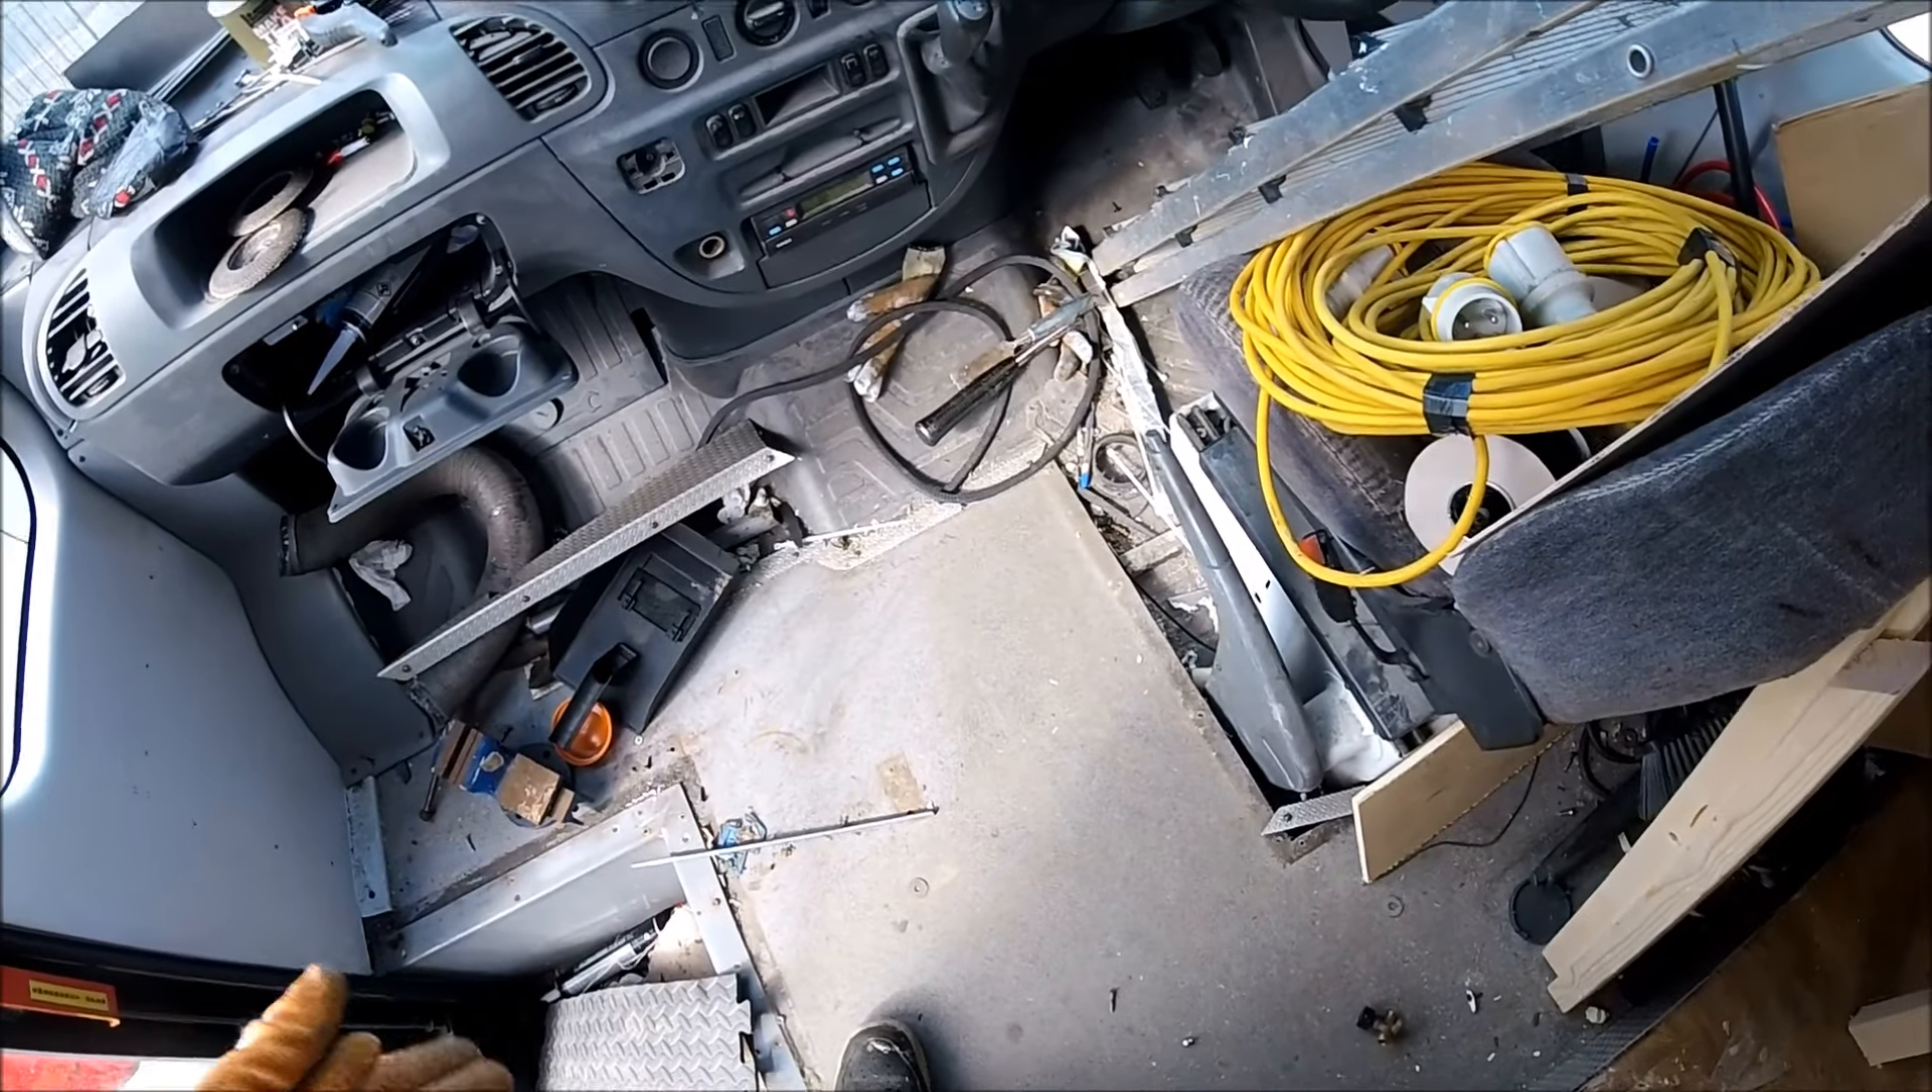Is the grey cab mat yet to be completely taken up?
Yes.